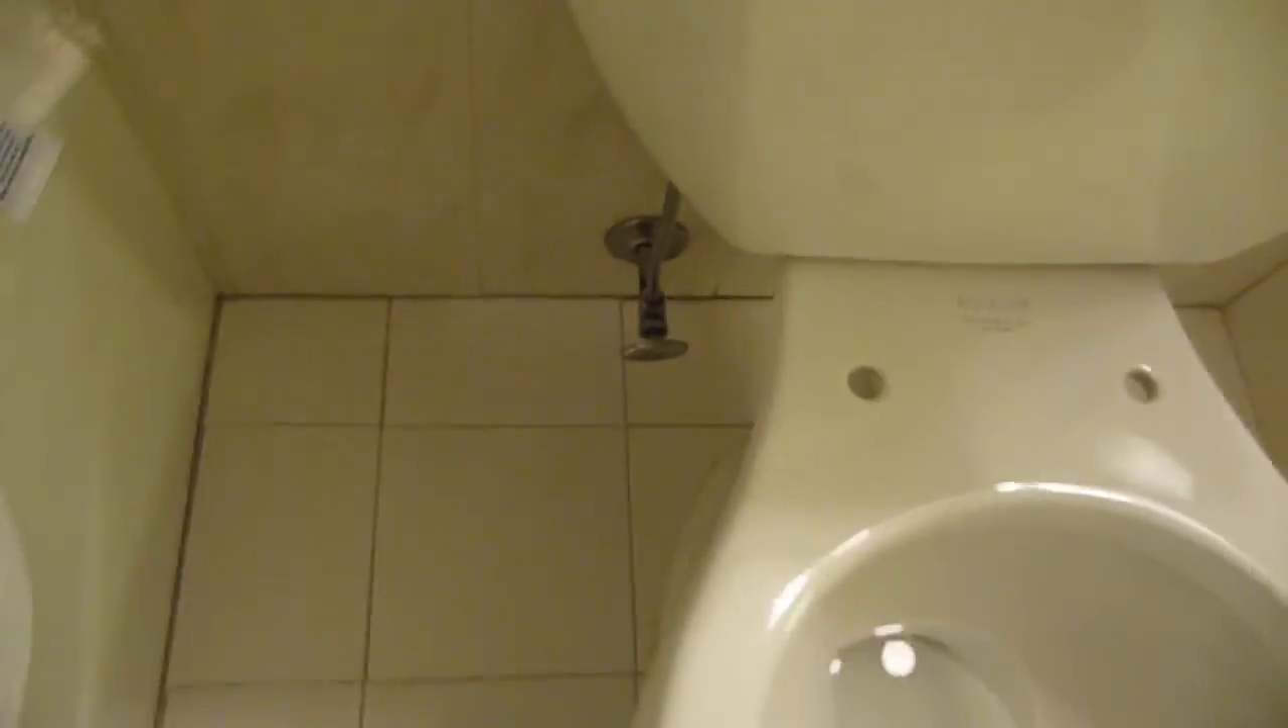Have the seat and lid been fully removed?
Yes.